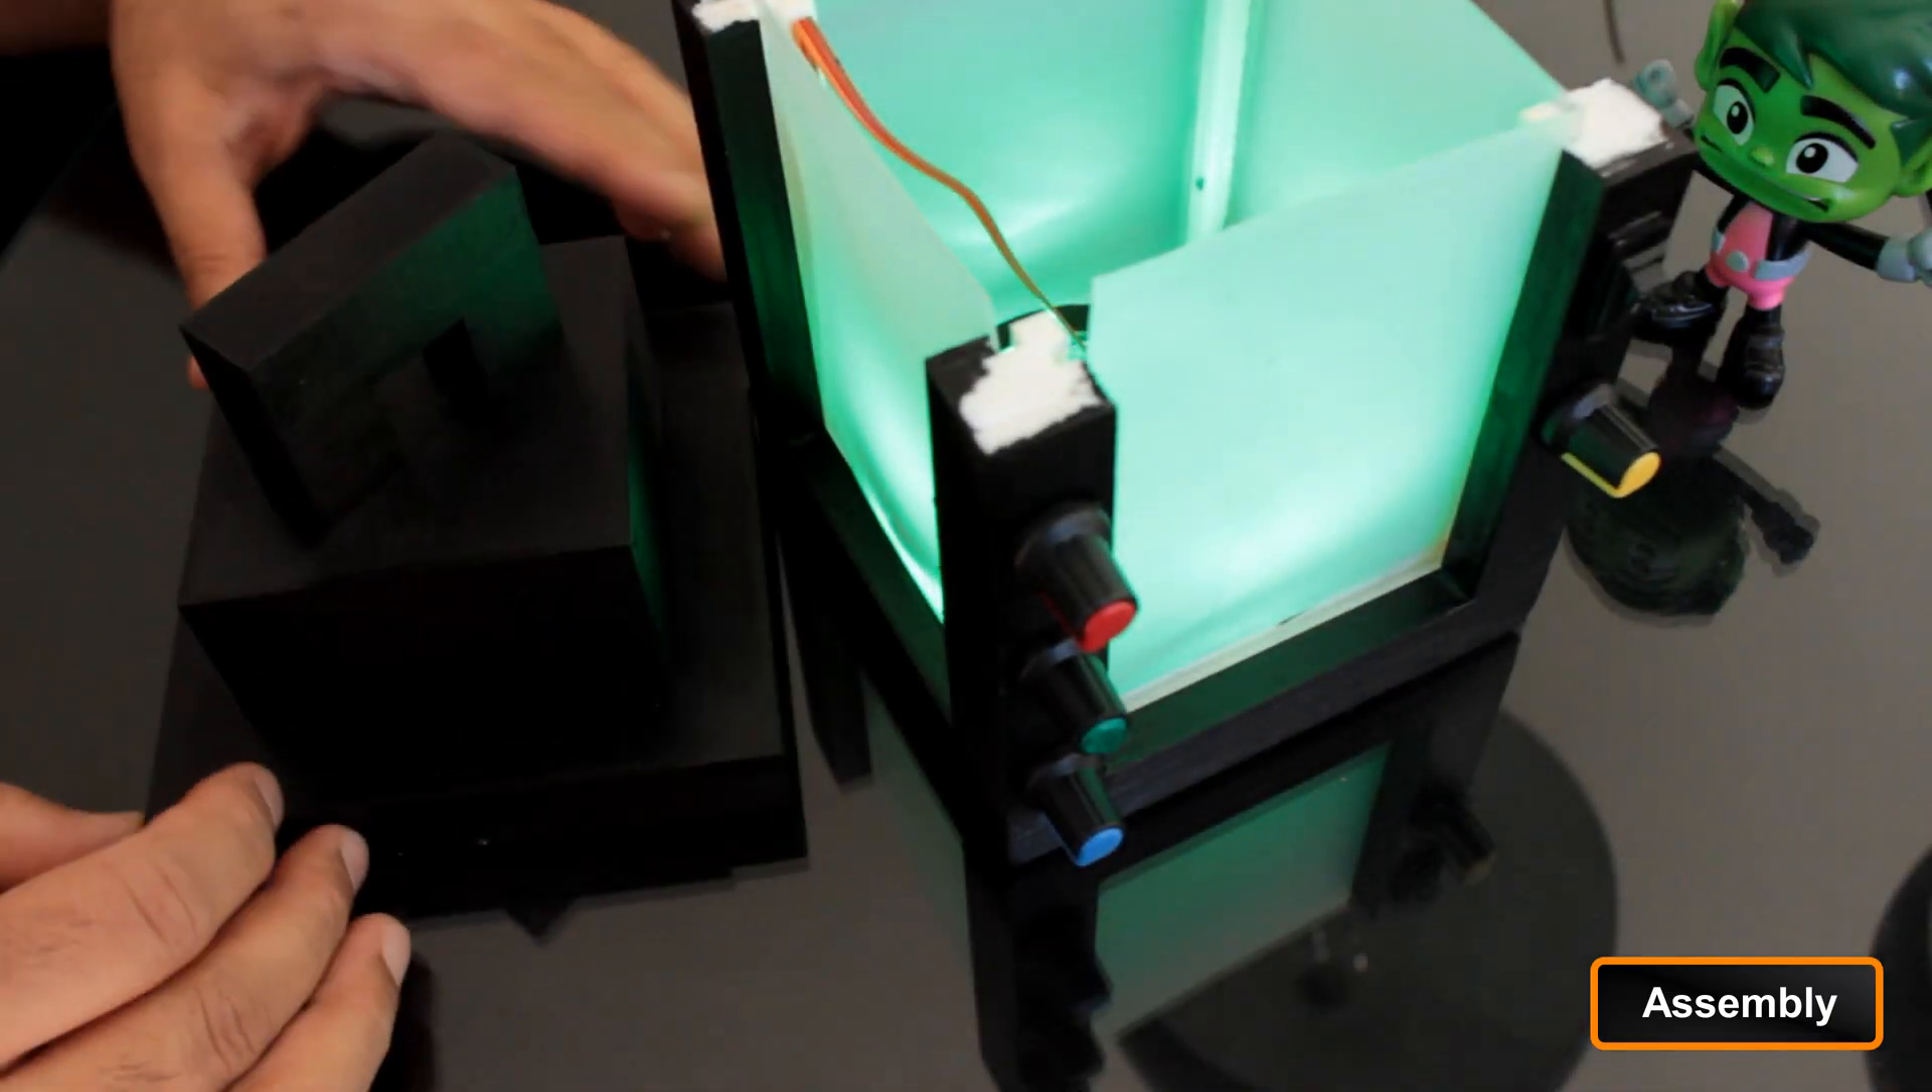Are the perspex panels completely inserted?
Yes.